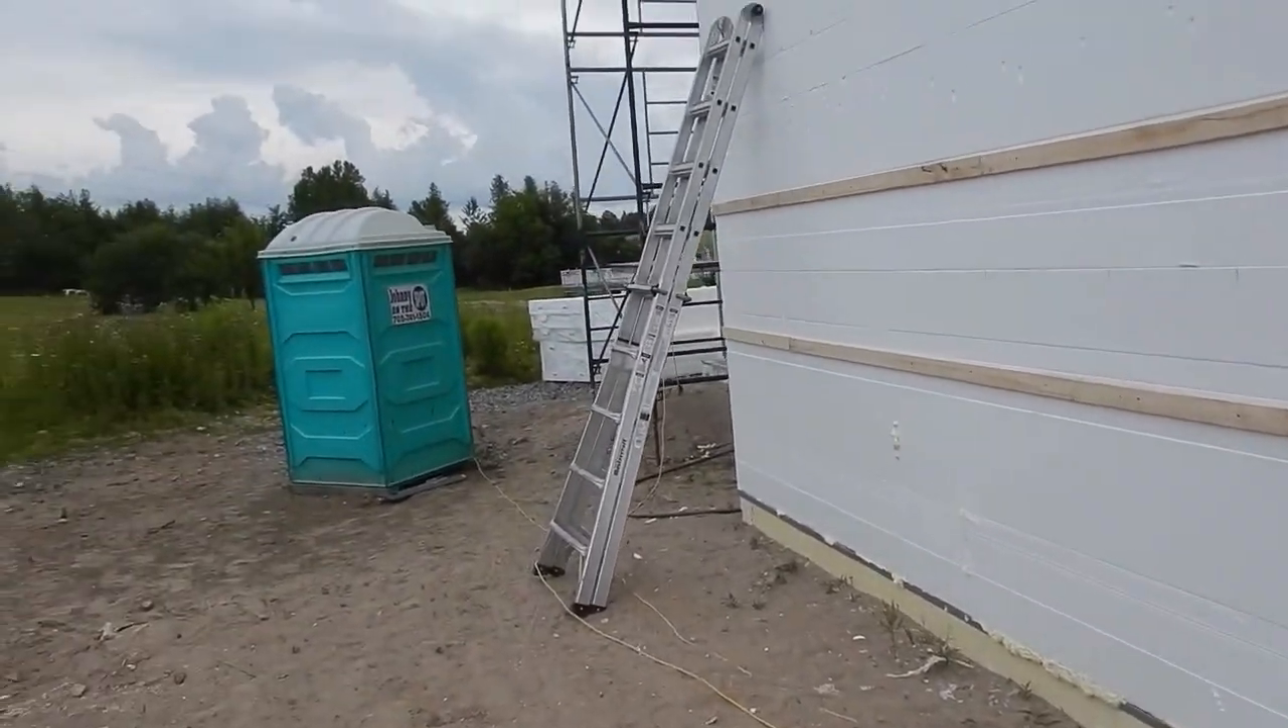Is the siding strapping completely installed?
No.